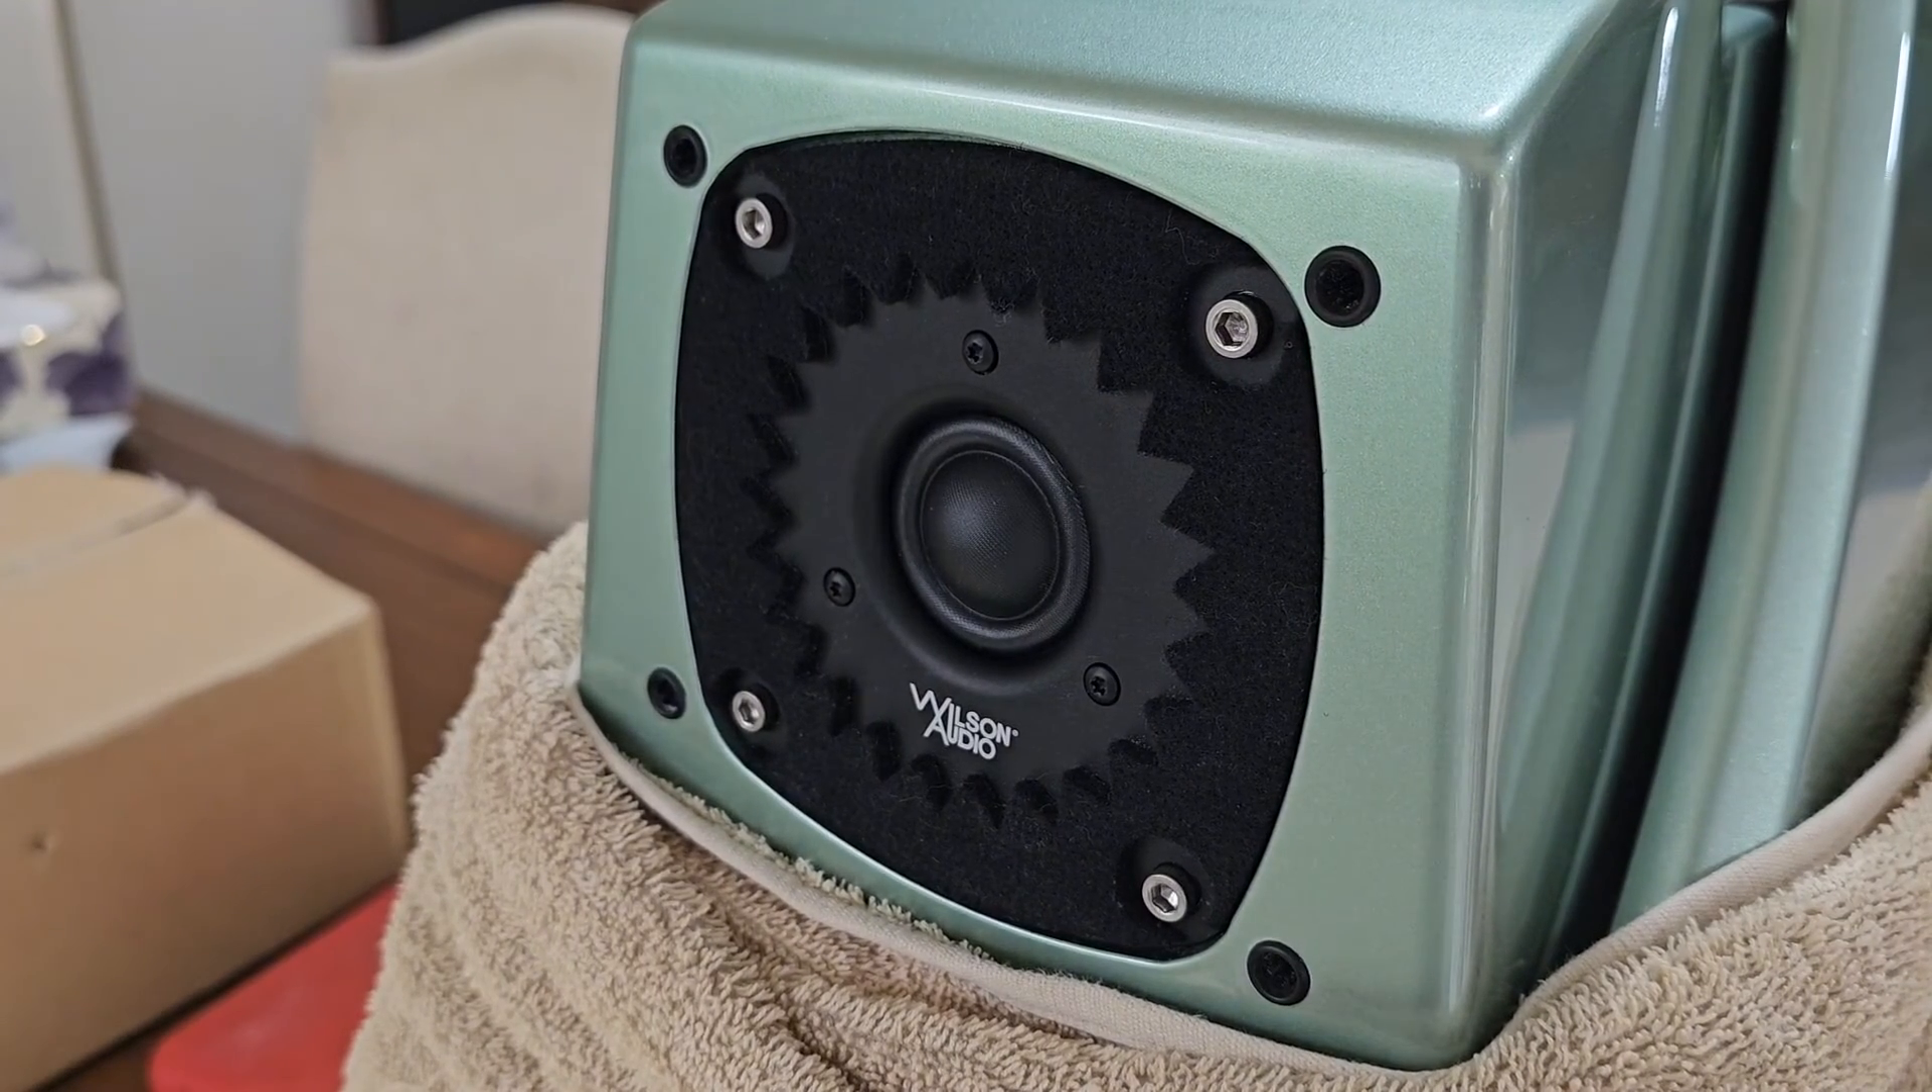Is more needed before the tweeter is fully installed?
No.